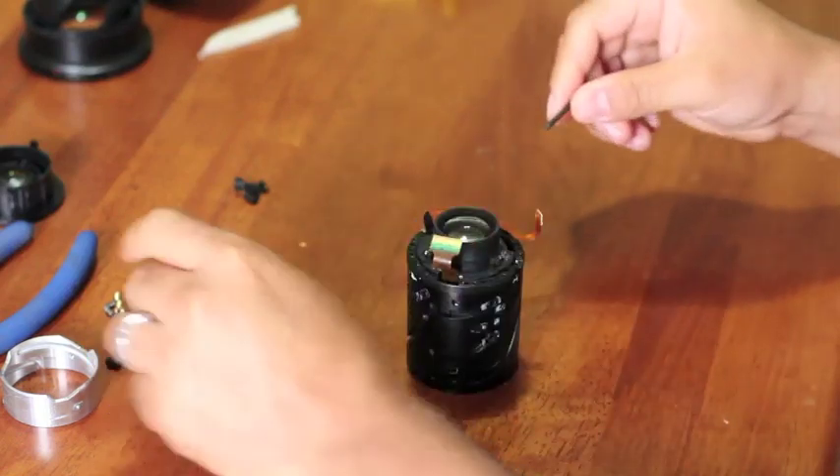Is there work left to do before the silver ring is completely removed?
No.